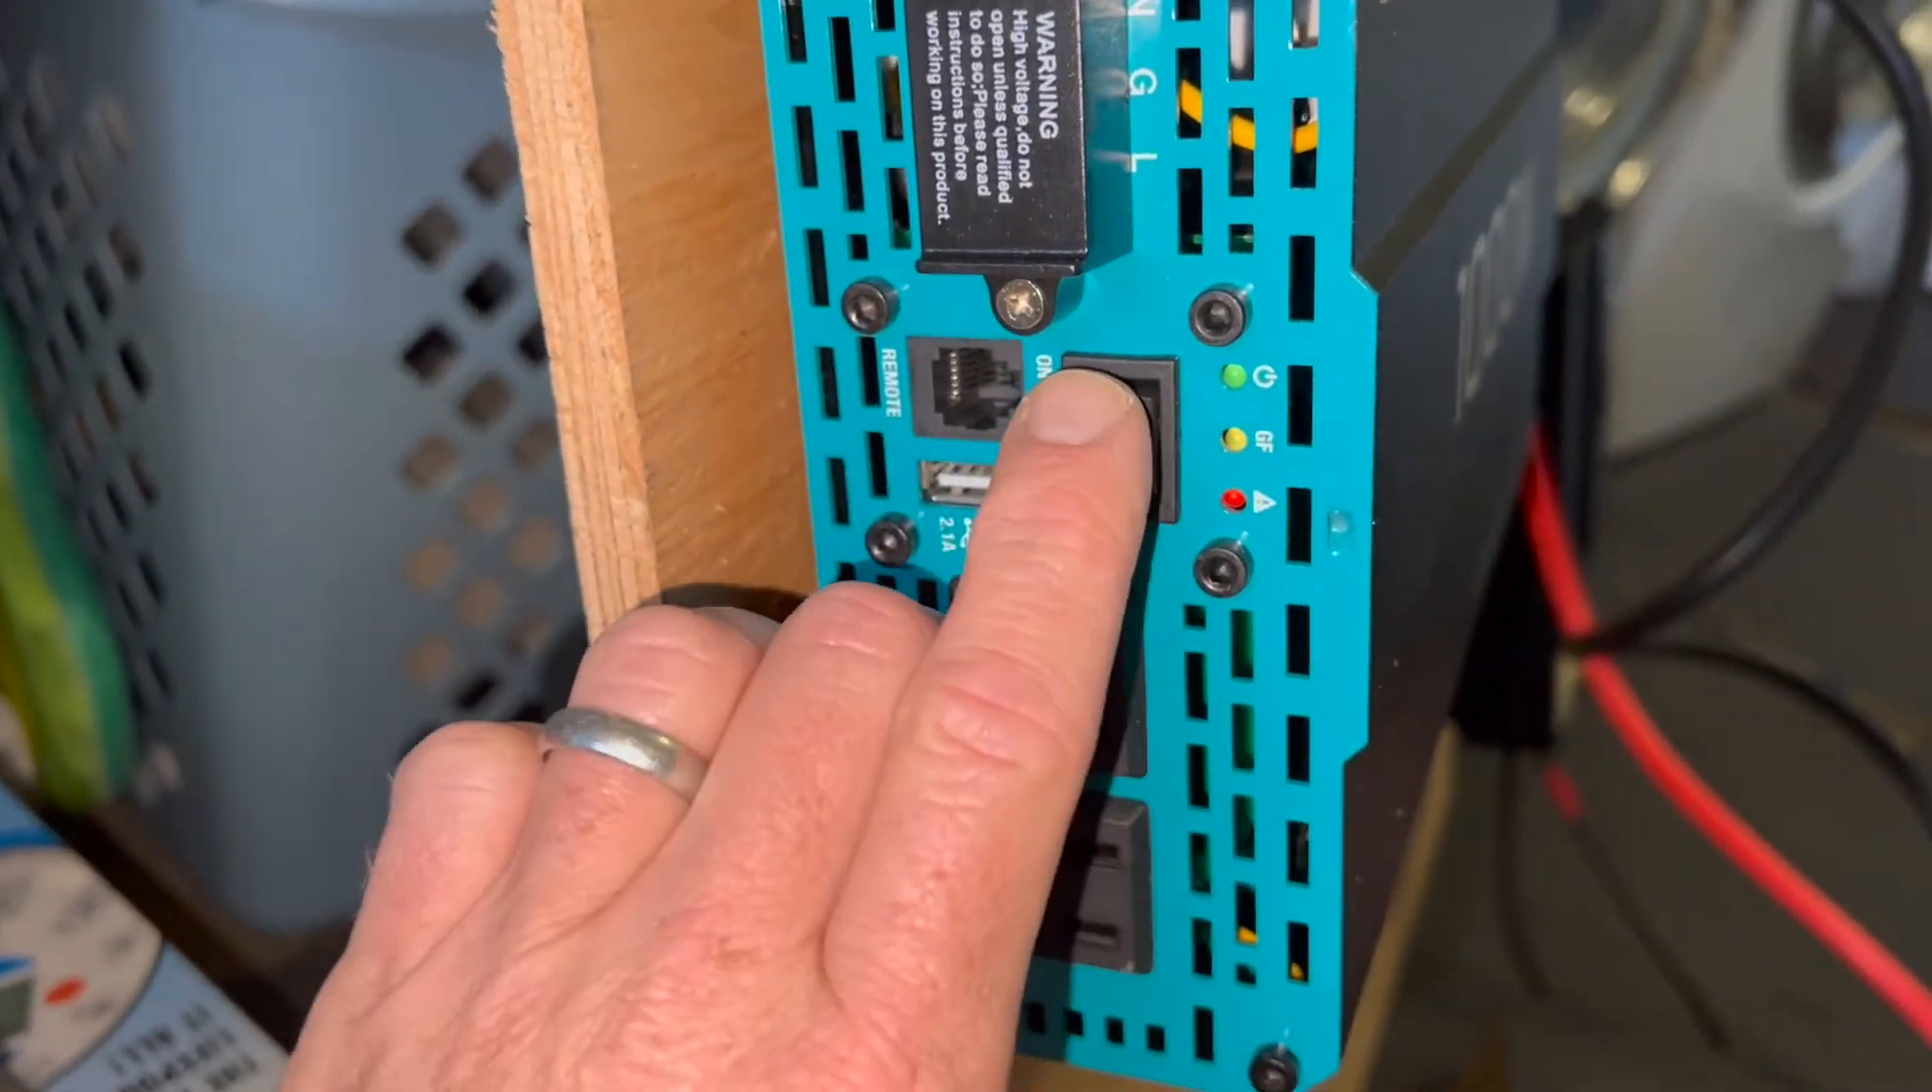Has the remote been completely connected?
No.